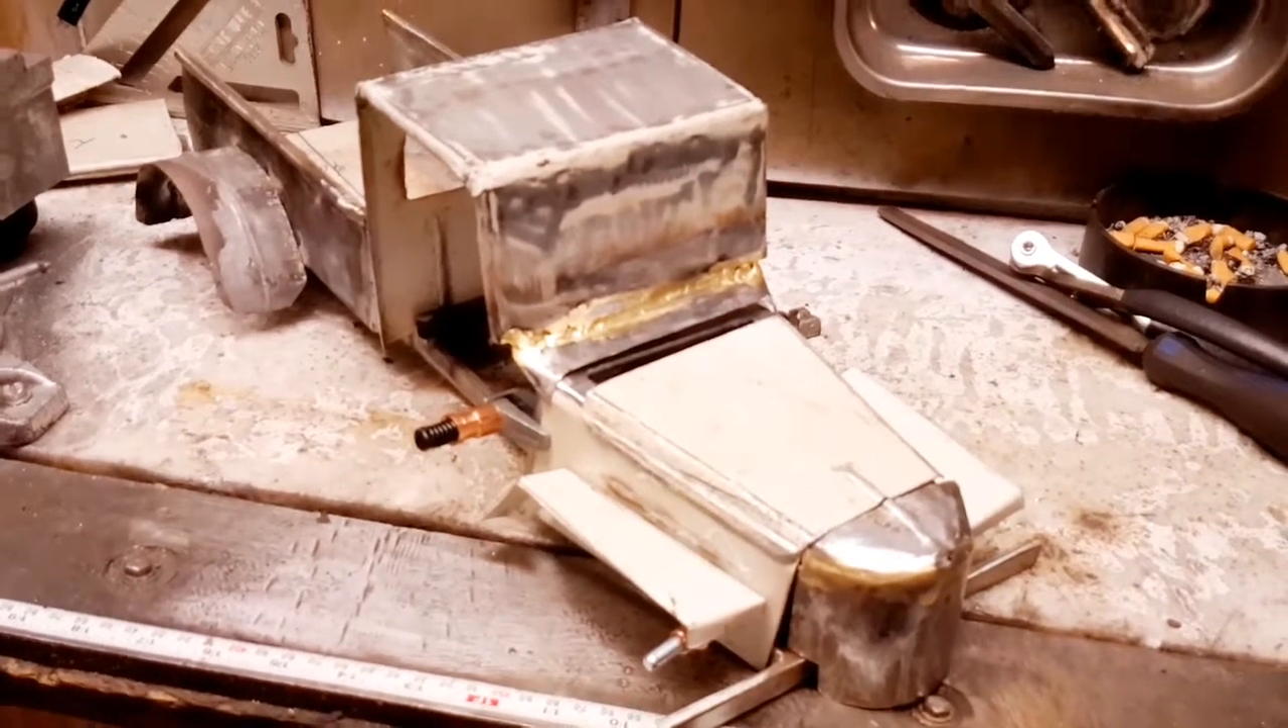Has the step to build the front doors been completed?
No.